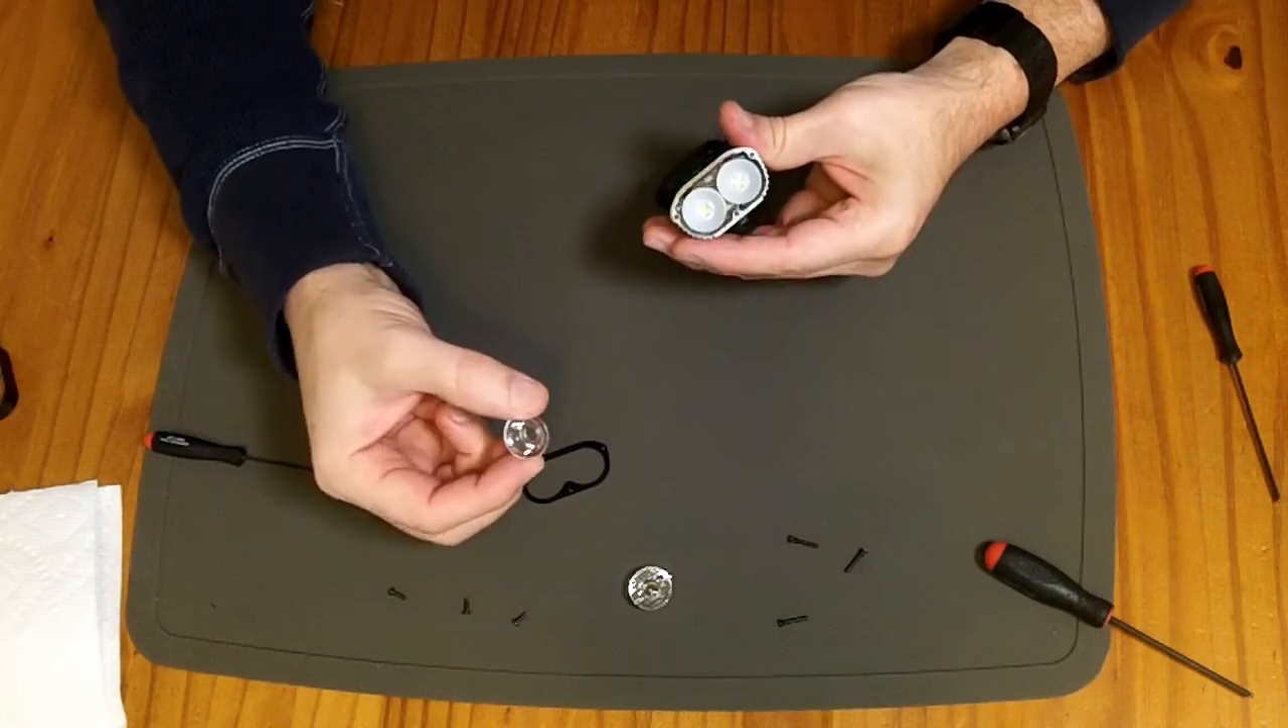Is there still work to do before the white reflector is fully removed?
Yes.